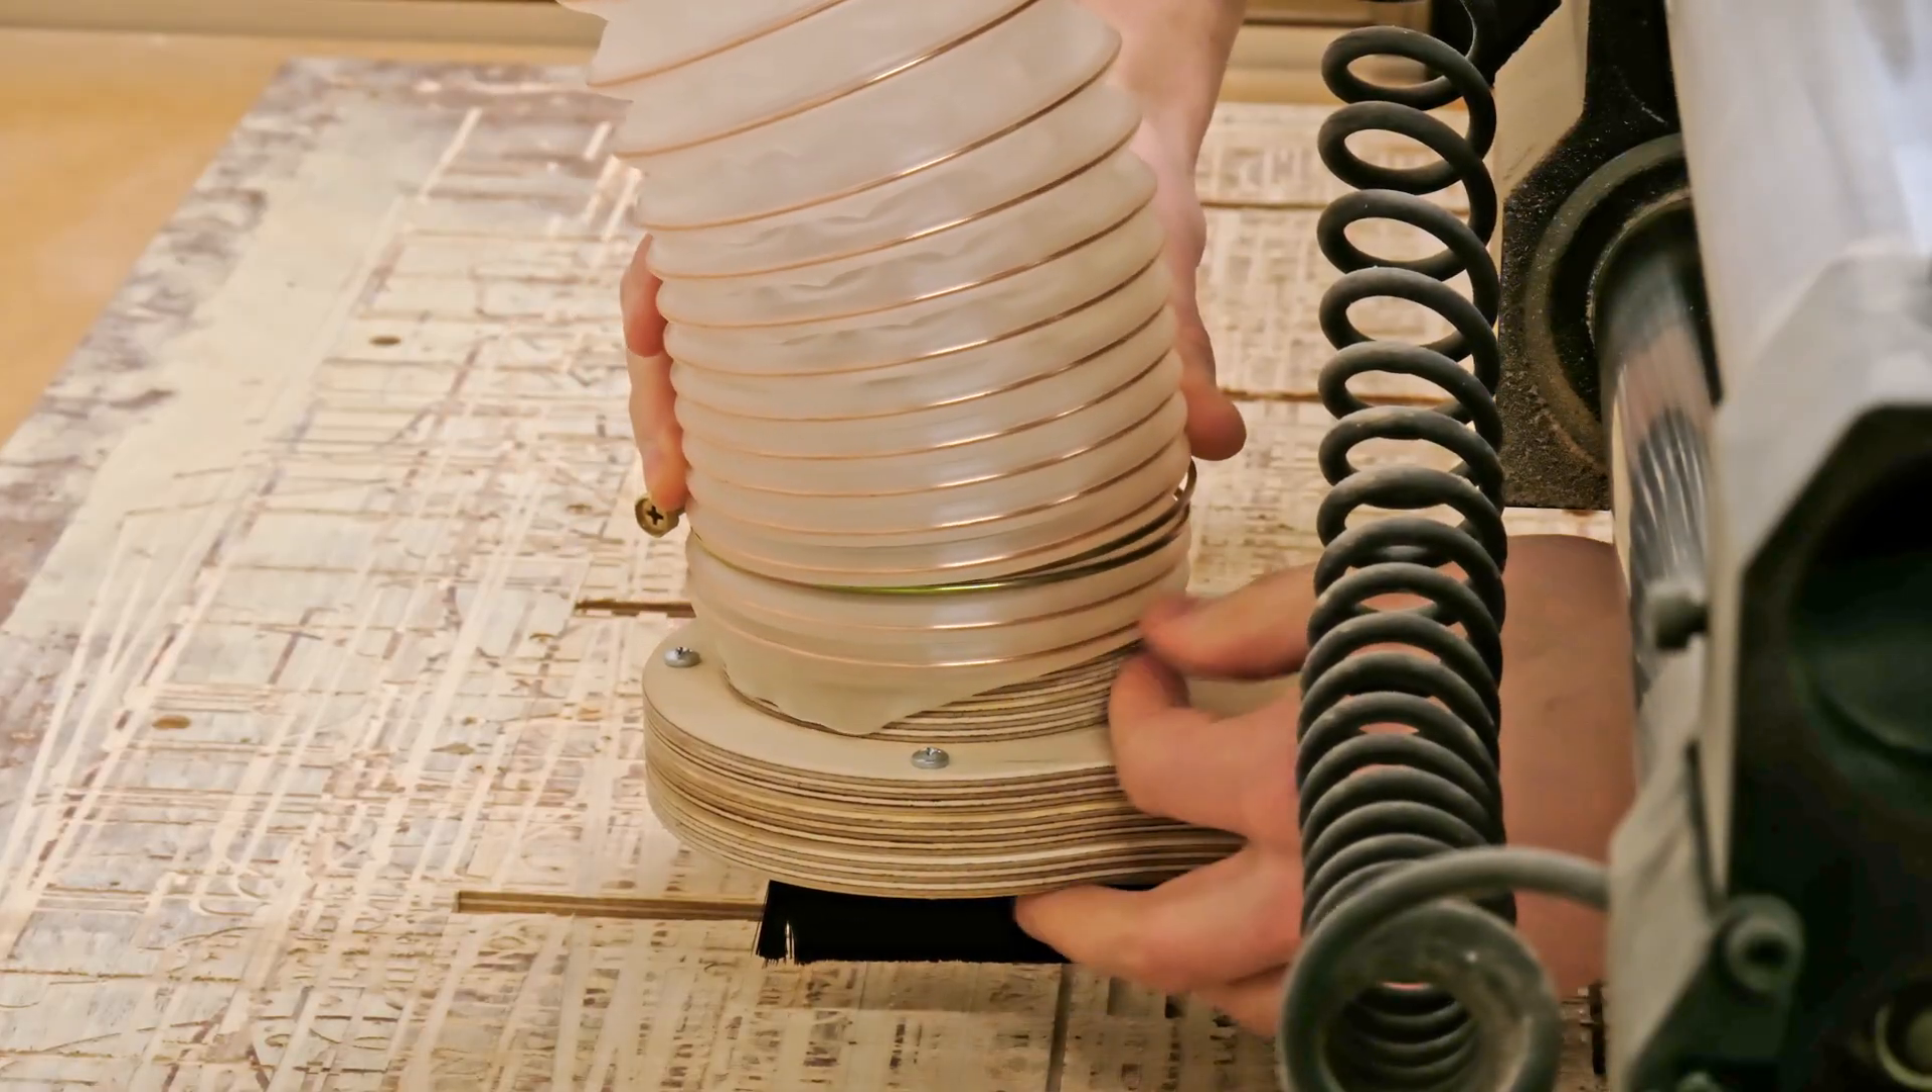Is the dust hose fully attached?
No.